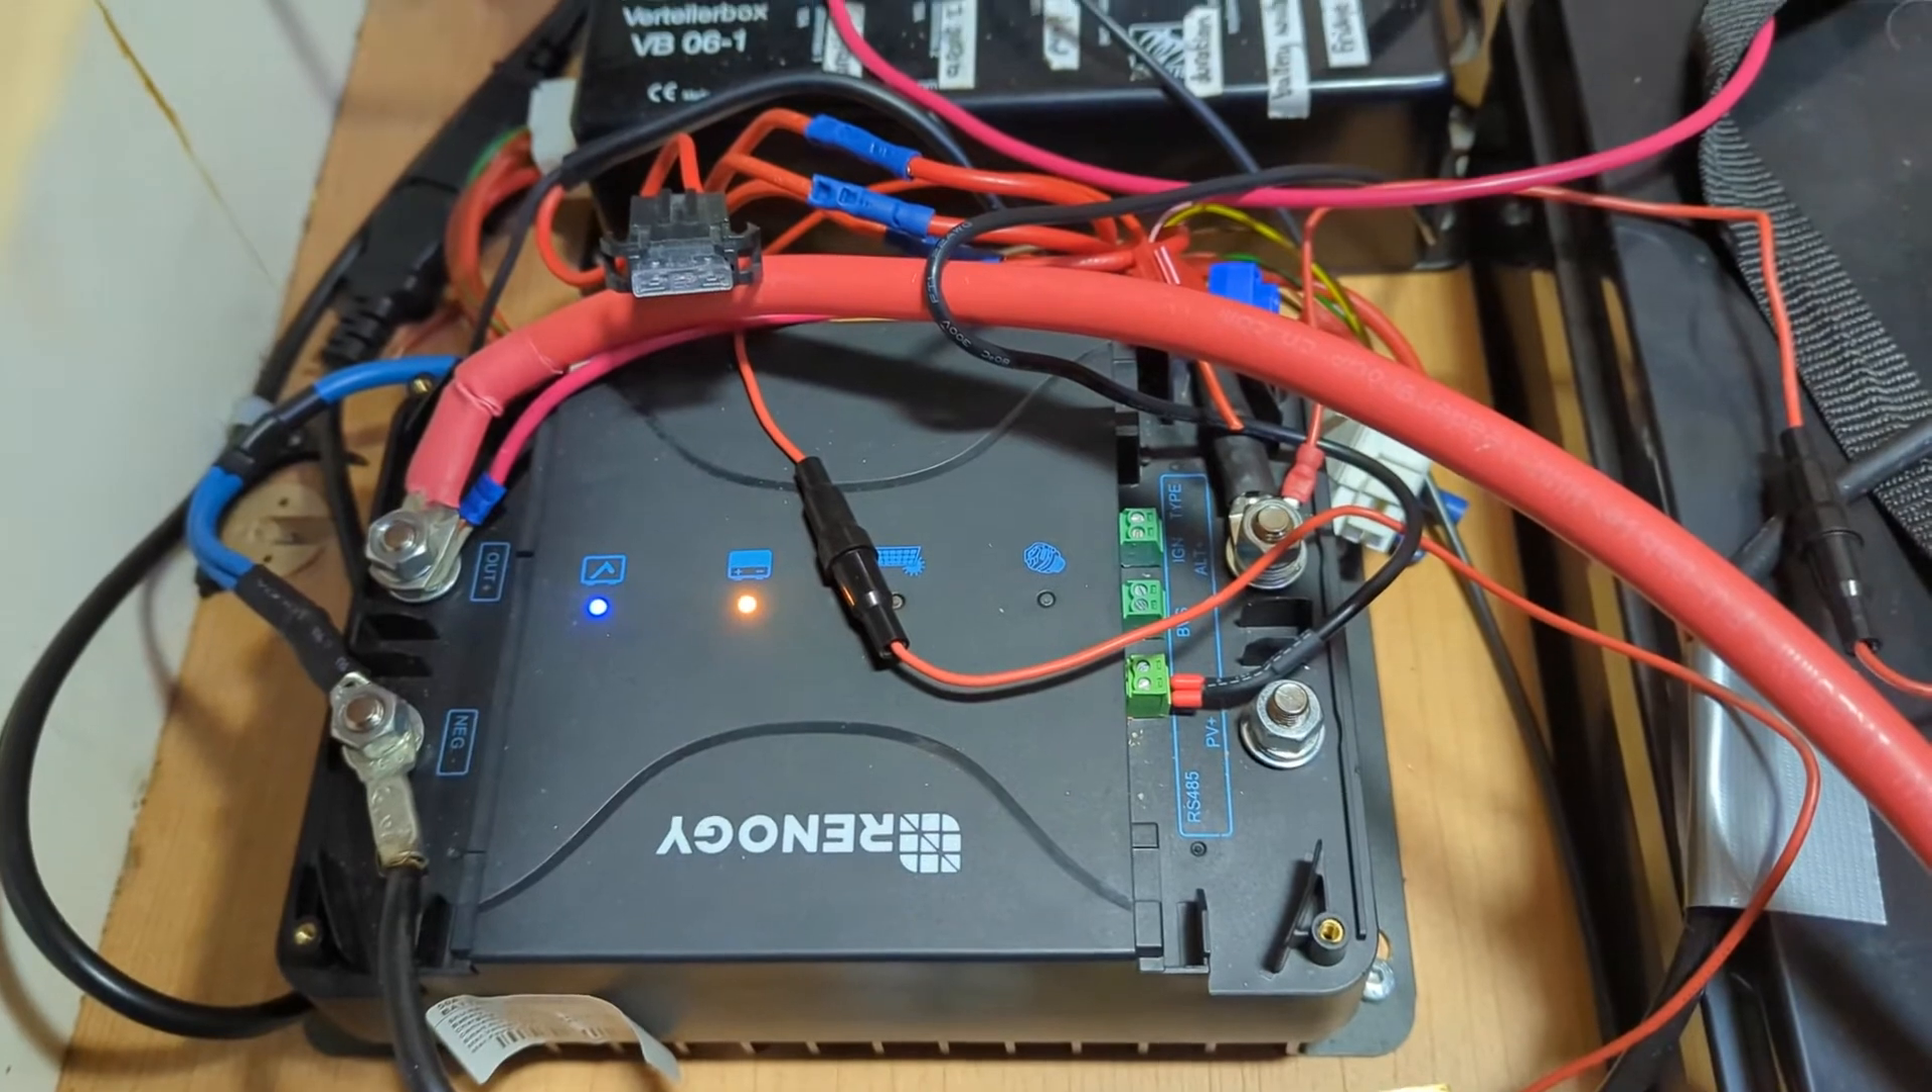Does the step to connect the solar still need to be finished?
Yes.